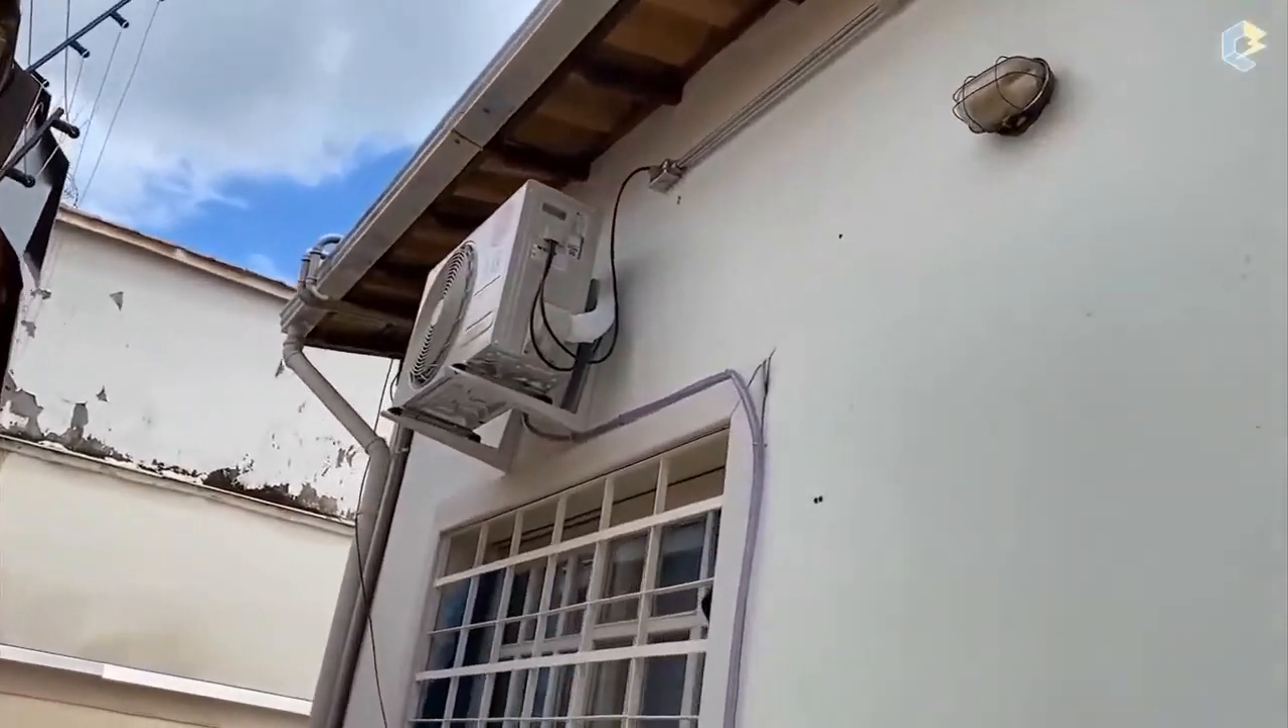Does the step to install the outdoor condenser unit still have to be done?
No.